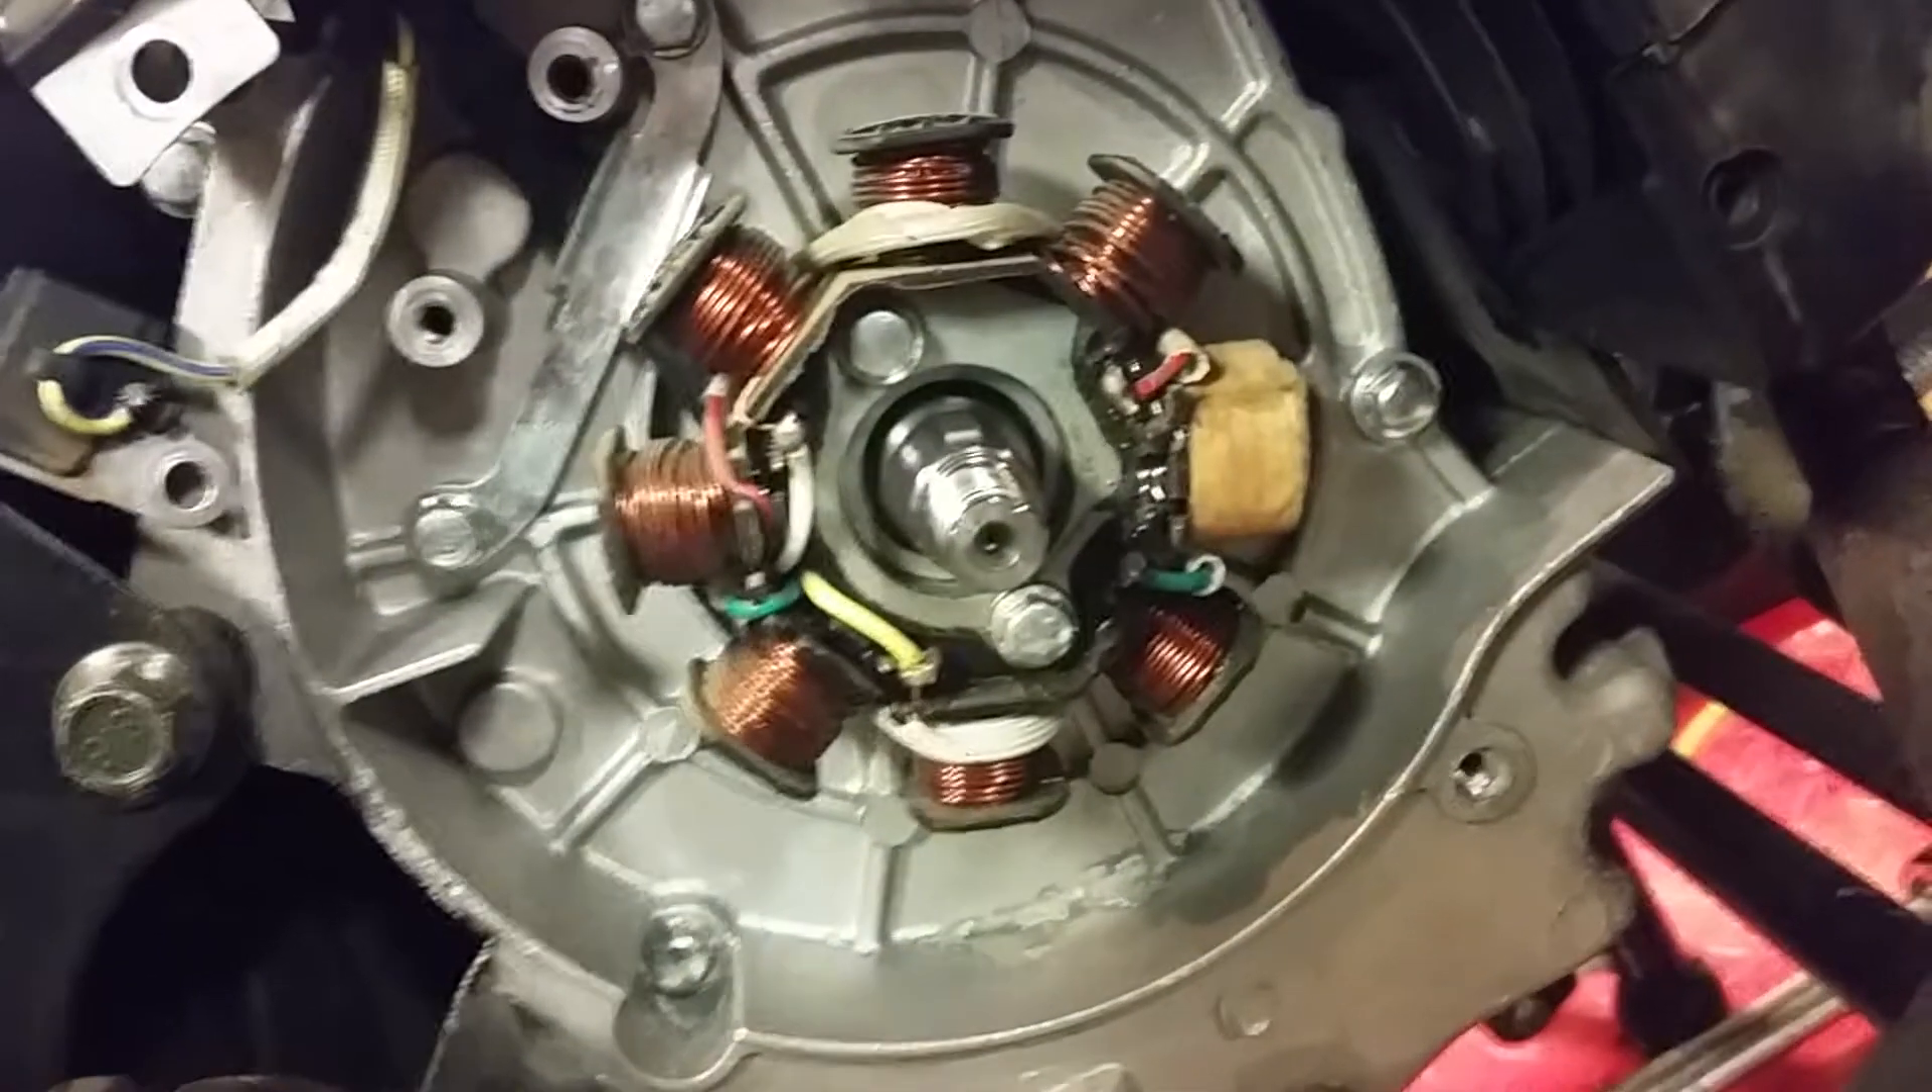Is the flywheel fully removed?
Yes.